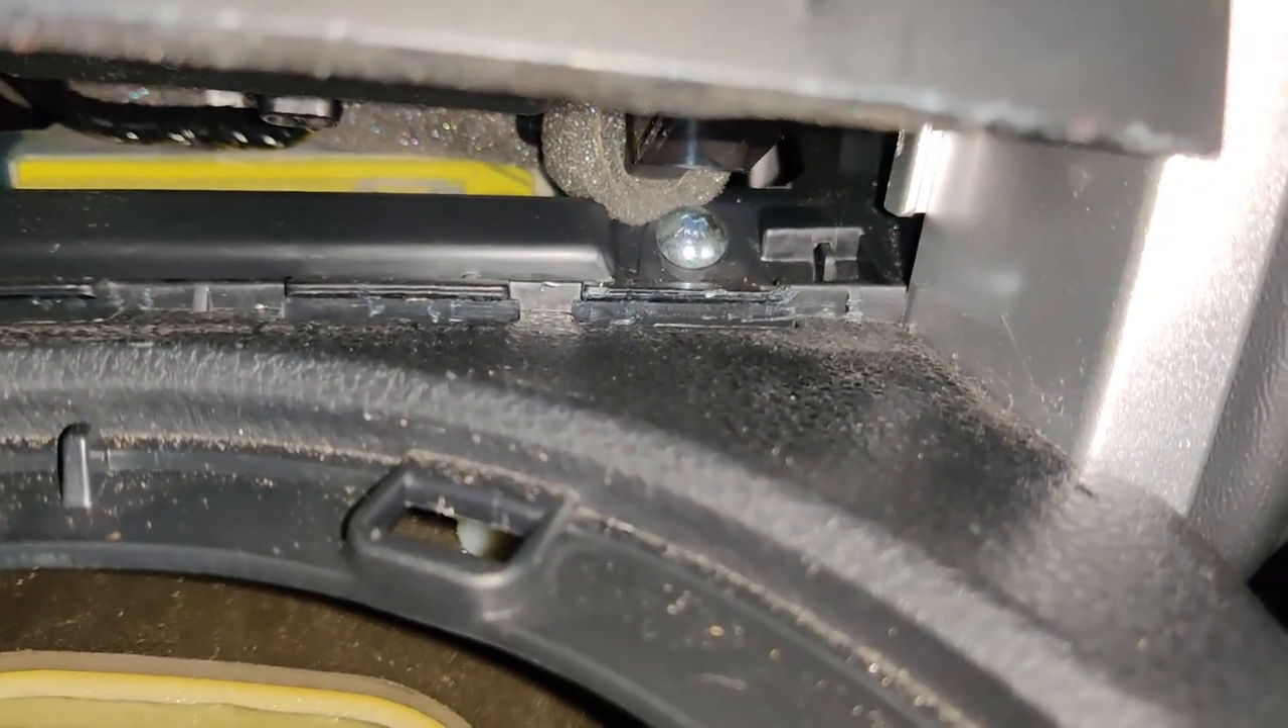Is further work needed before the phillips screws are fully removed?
Yes.